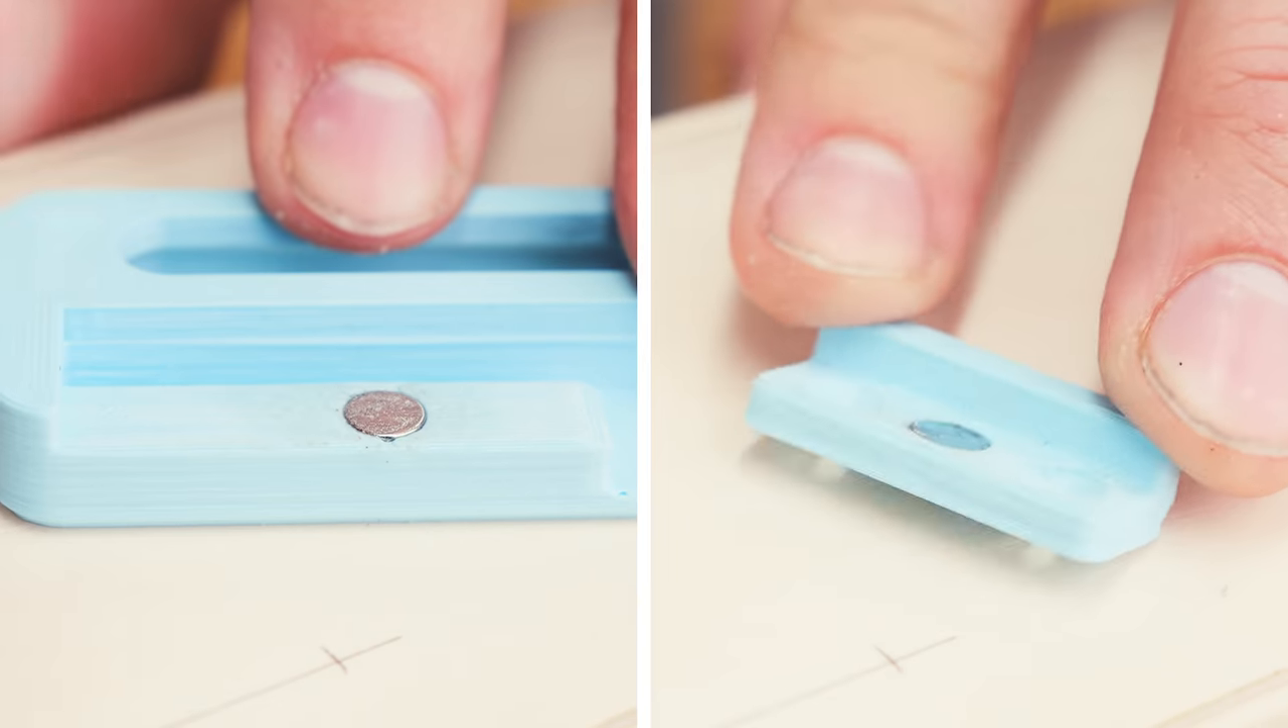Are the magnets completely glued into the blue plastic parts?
Yes.